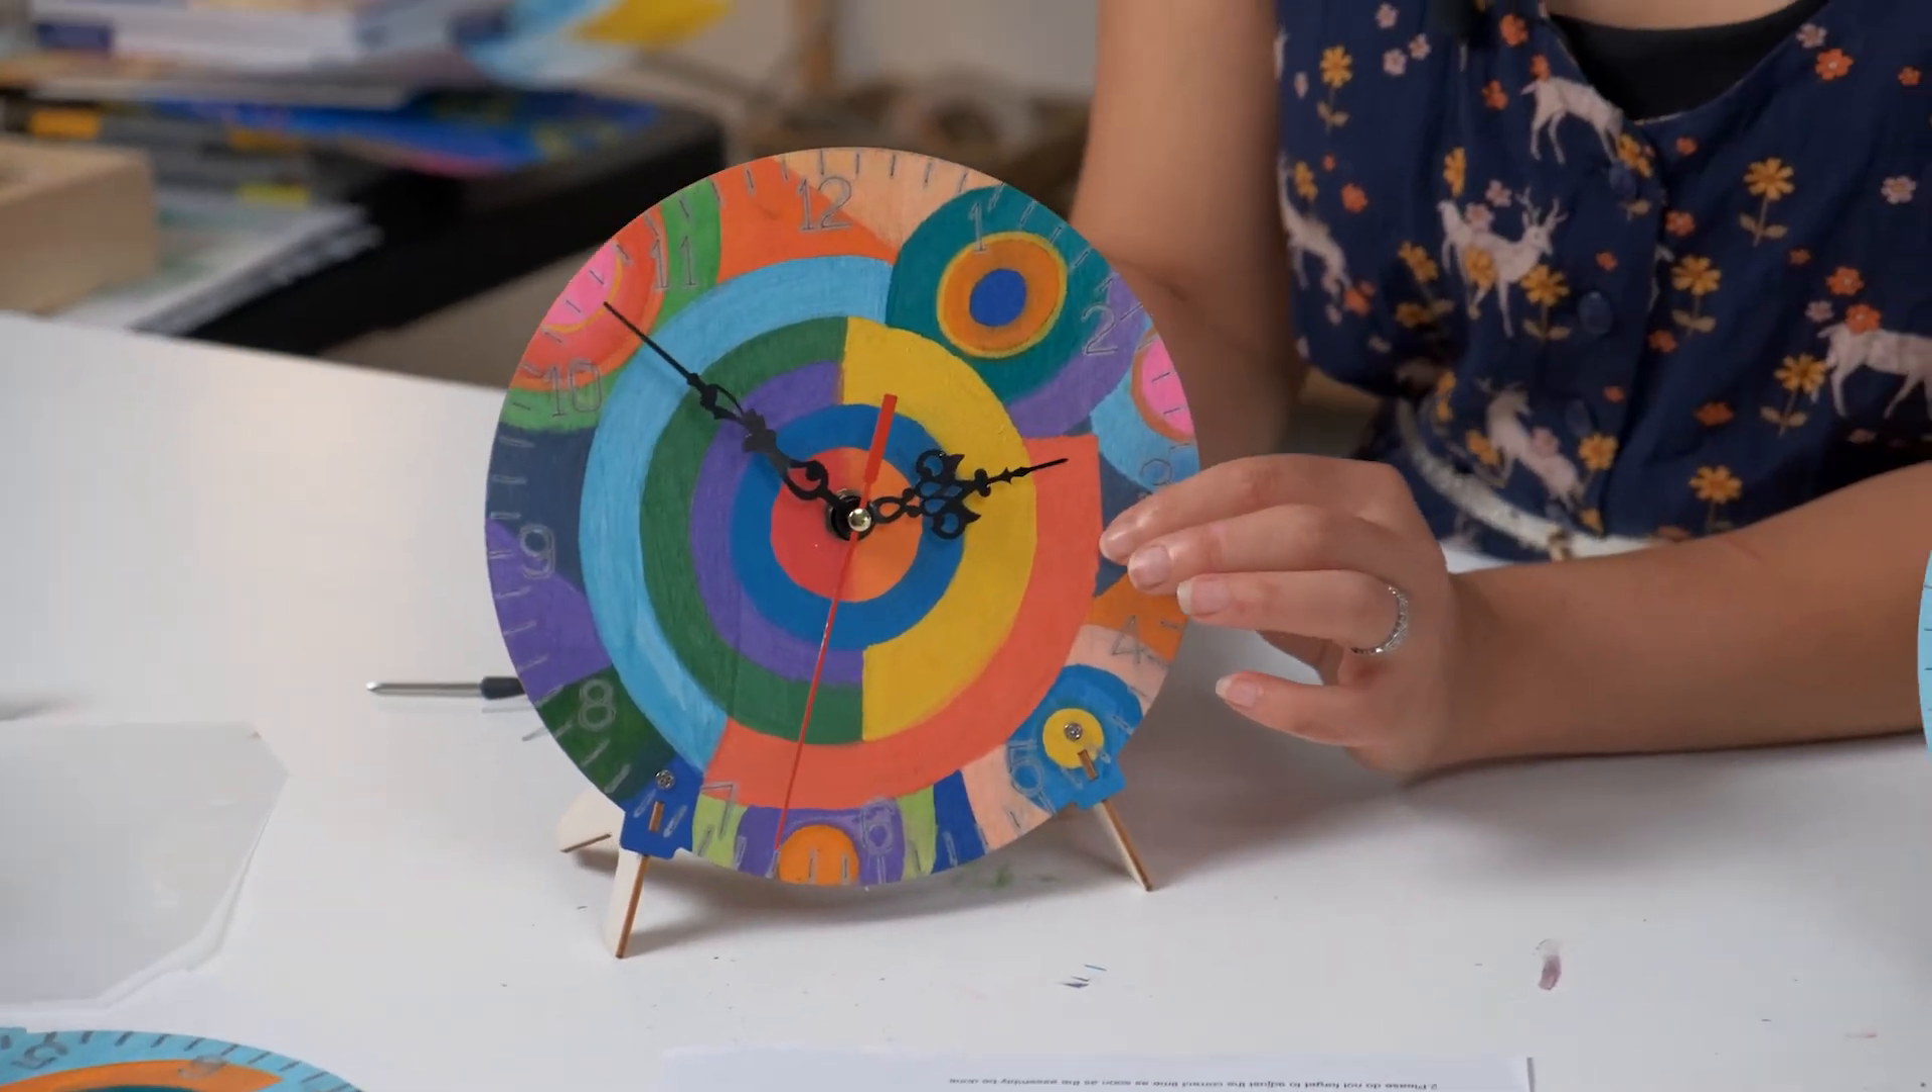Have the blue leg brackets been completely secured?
Yes.